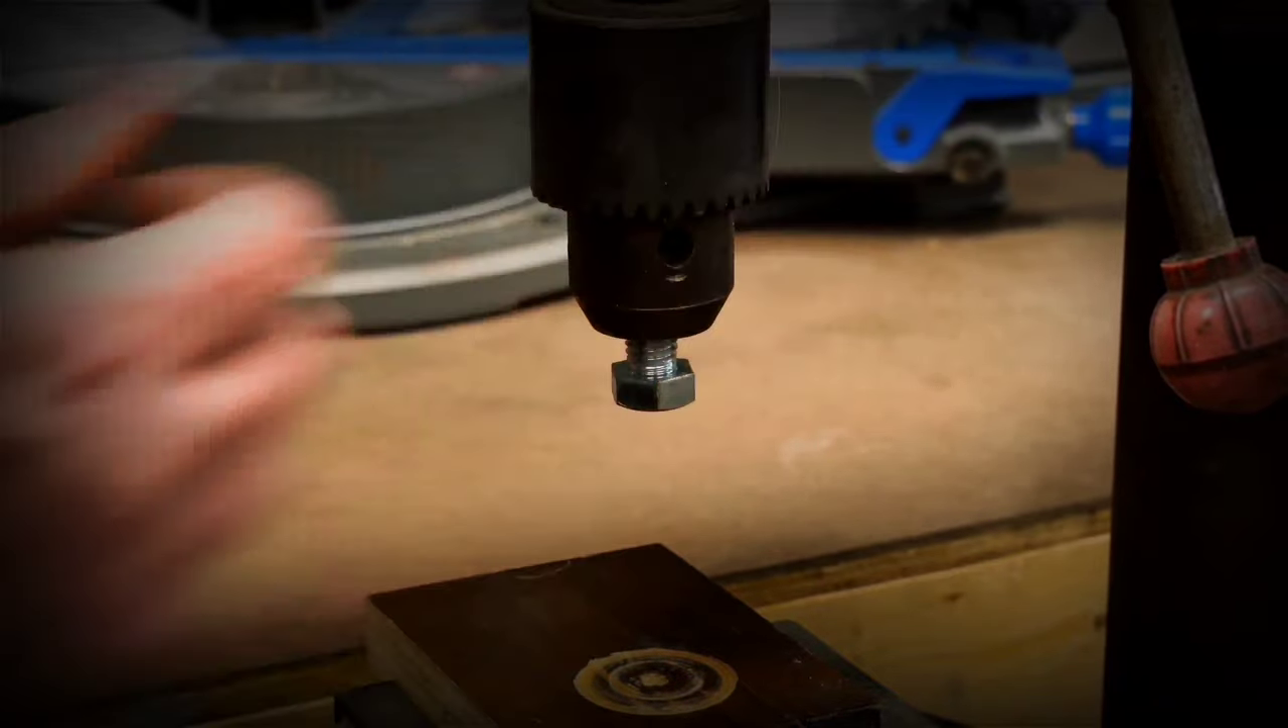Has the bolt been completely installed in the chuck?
Yes.